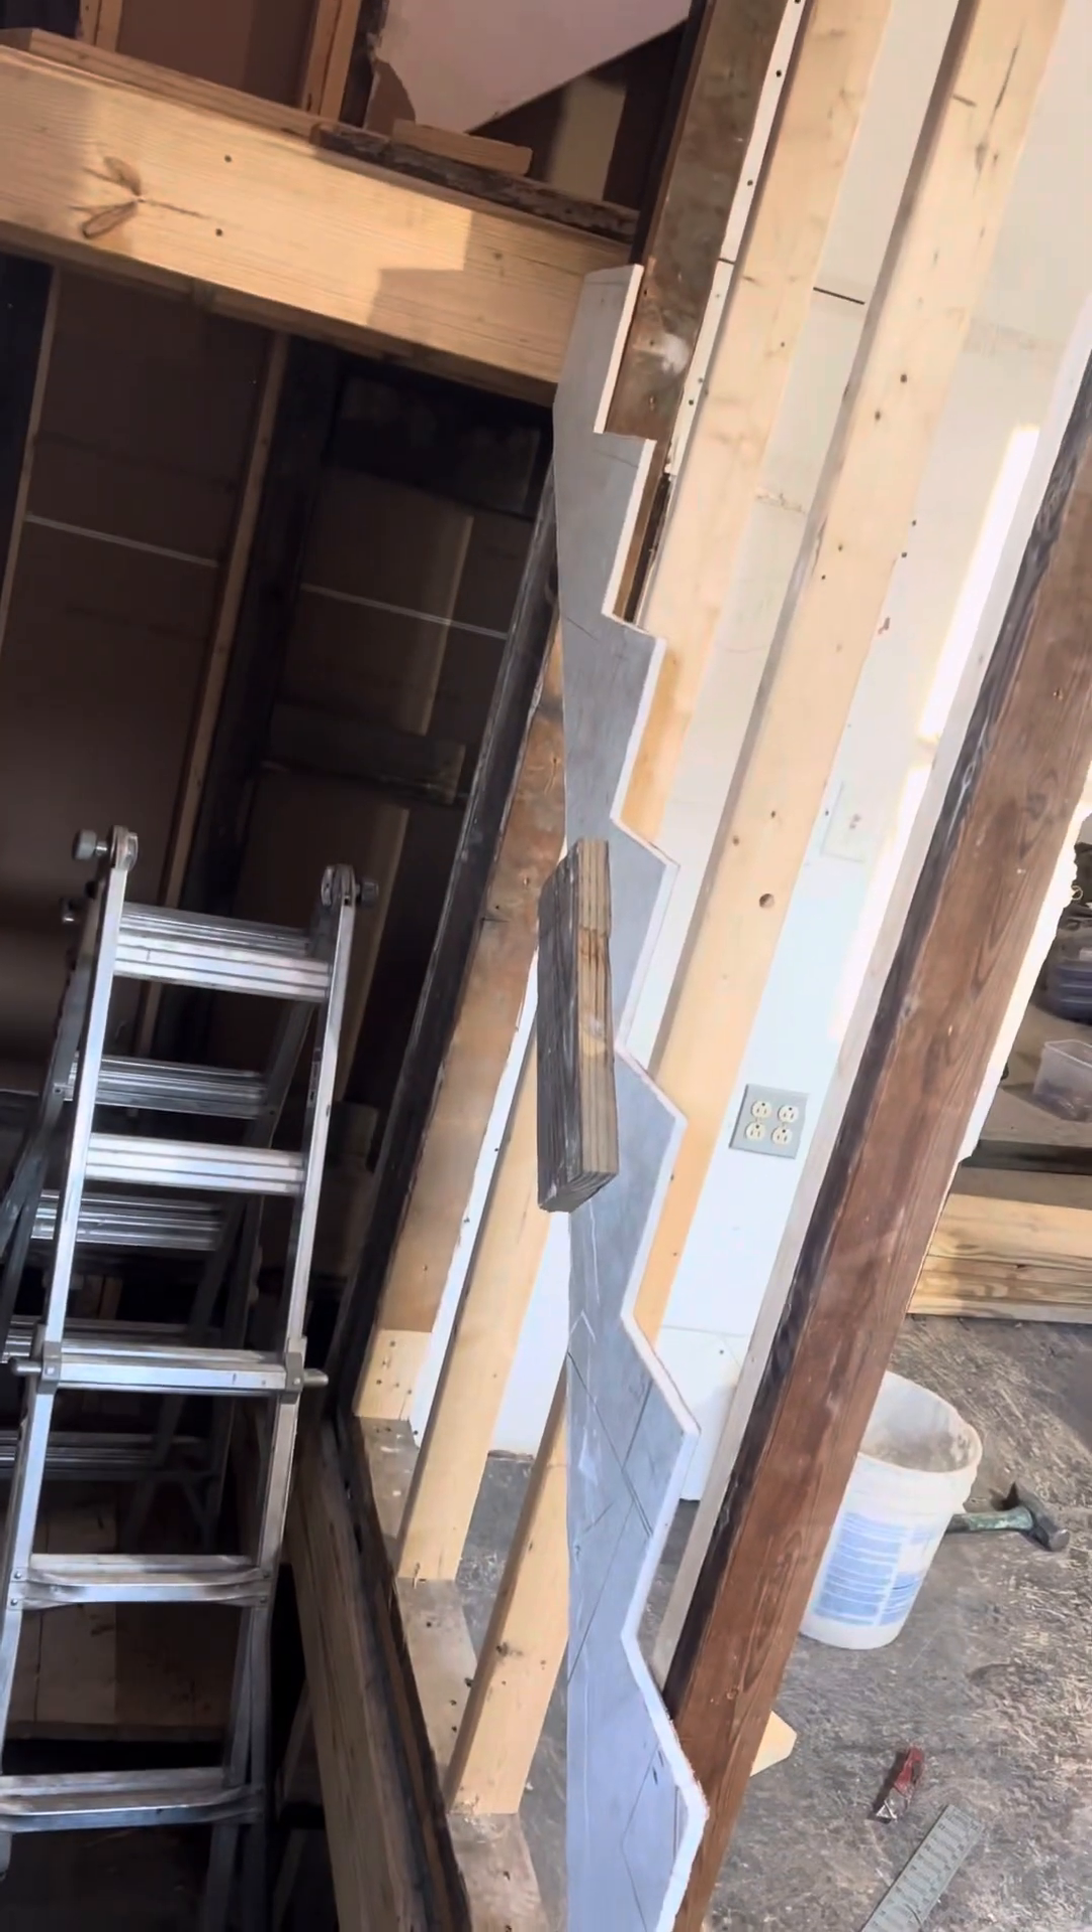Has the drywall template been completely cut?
Yes.